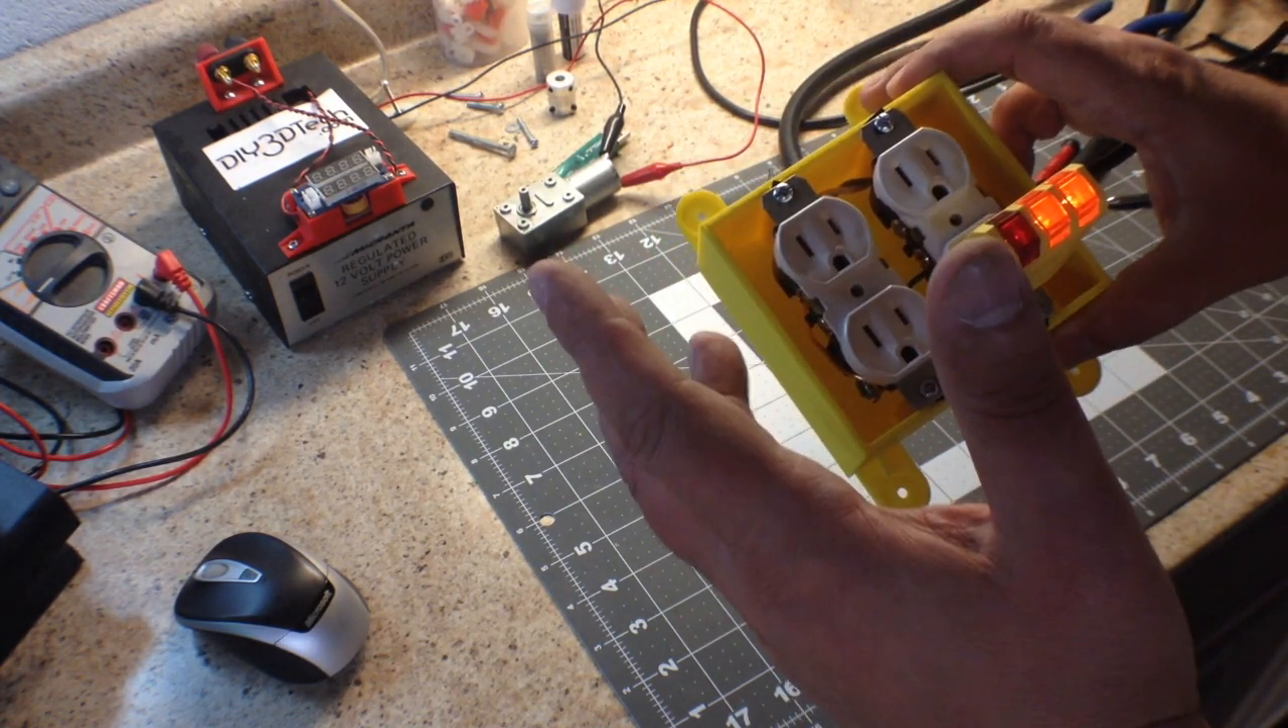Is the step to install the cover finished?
No.